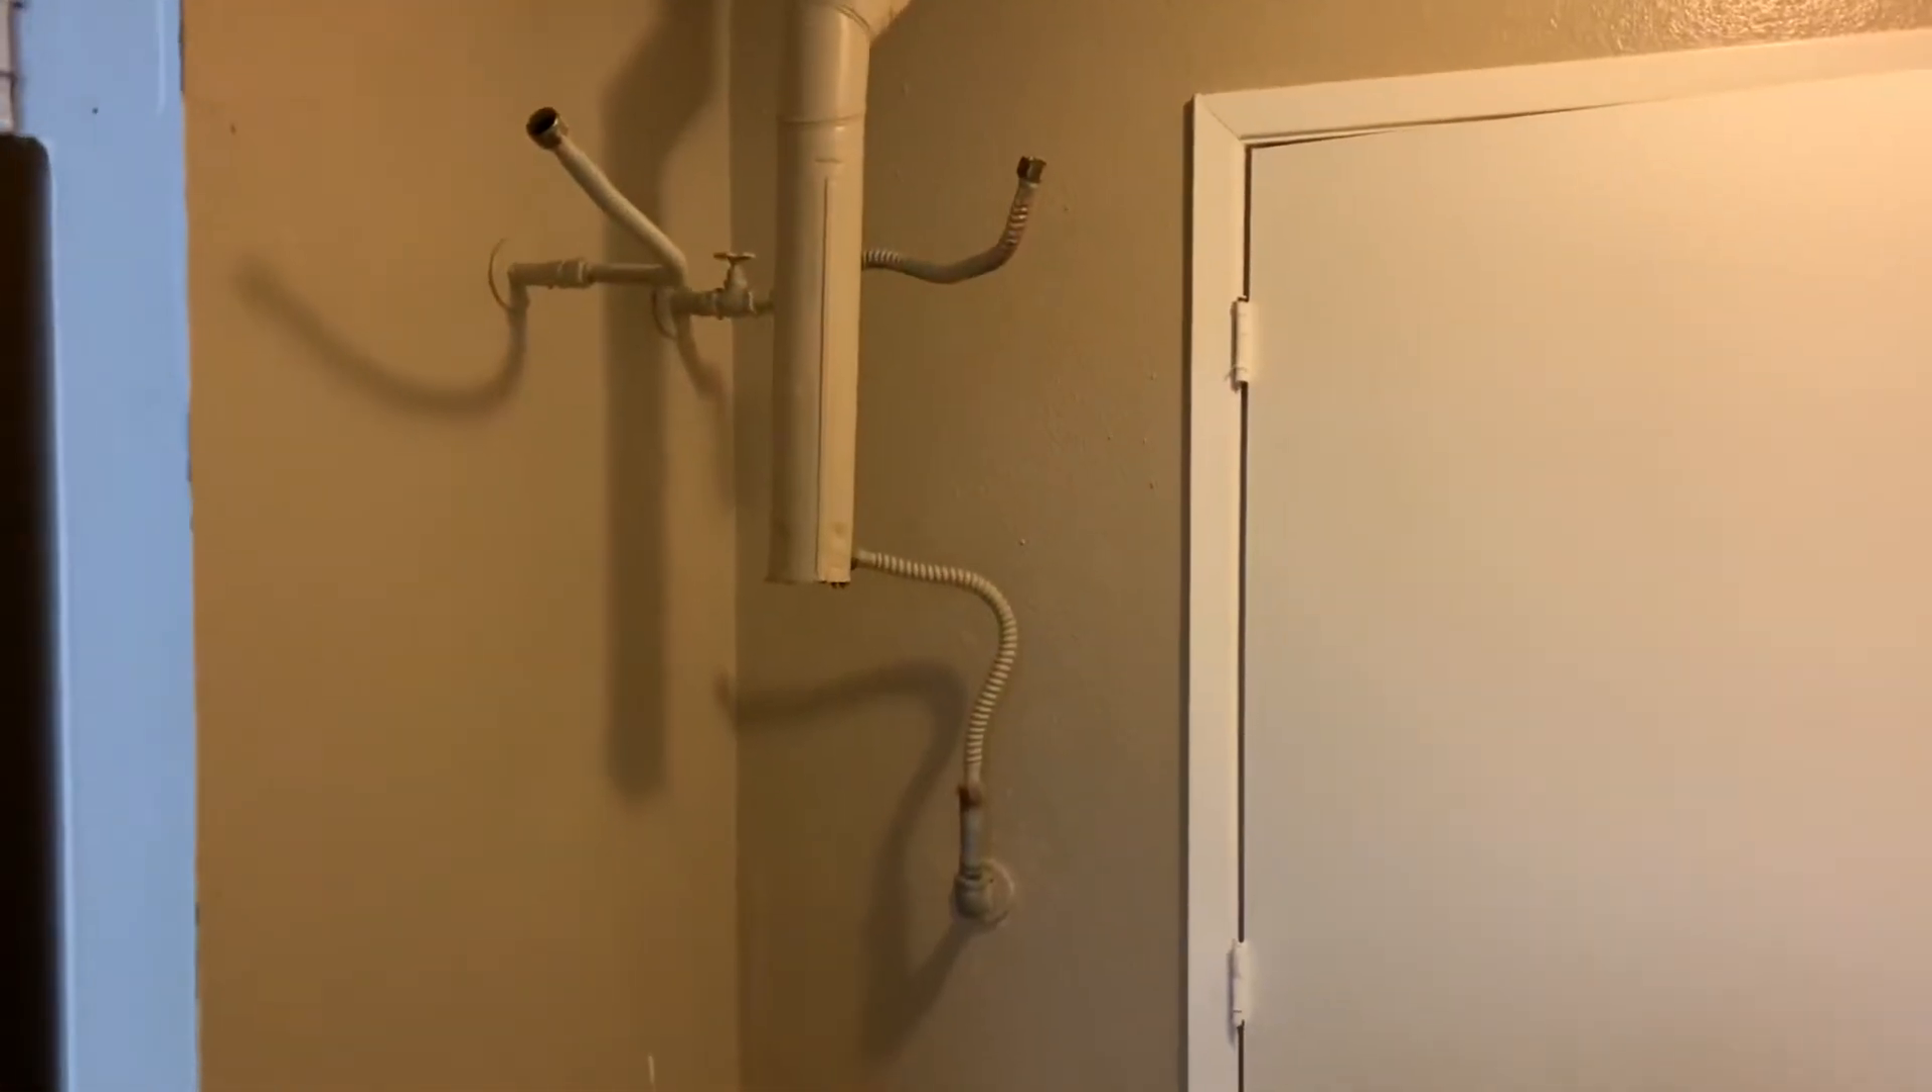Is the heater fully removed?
Yes.